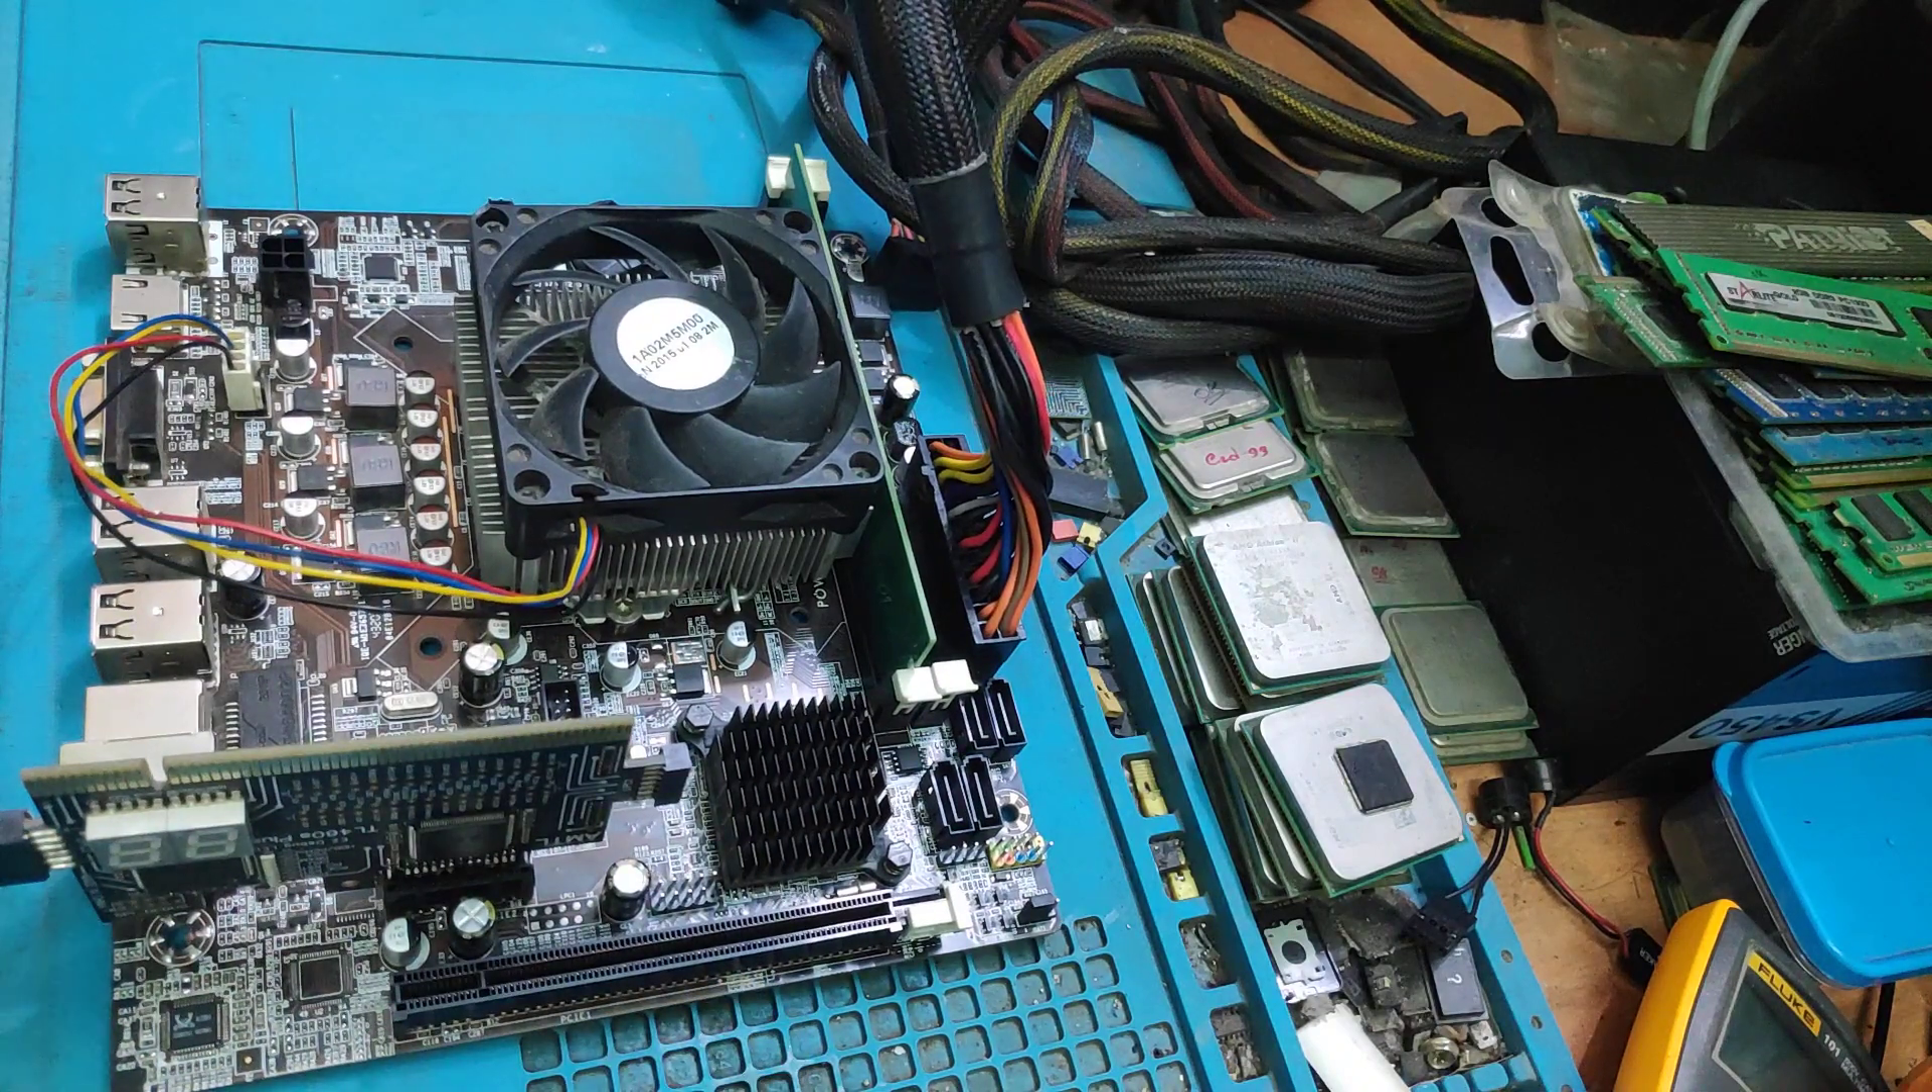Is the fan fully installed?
Yes.